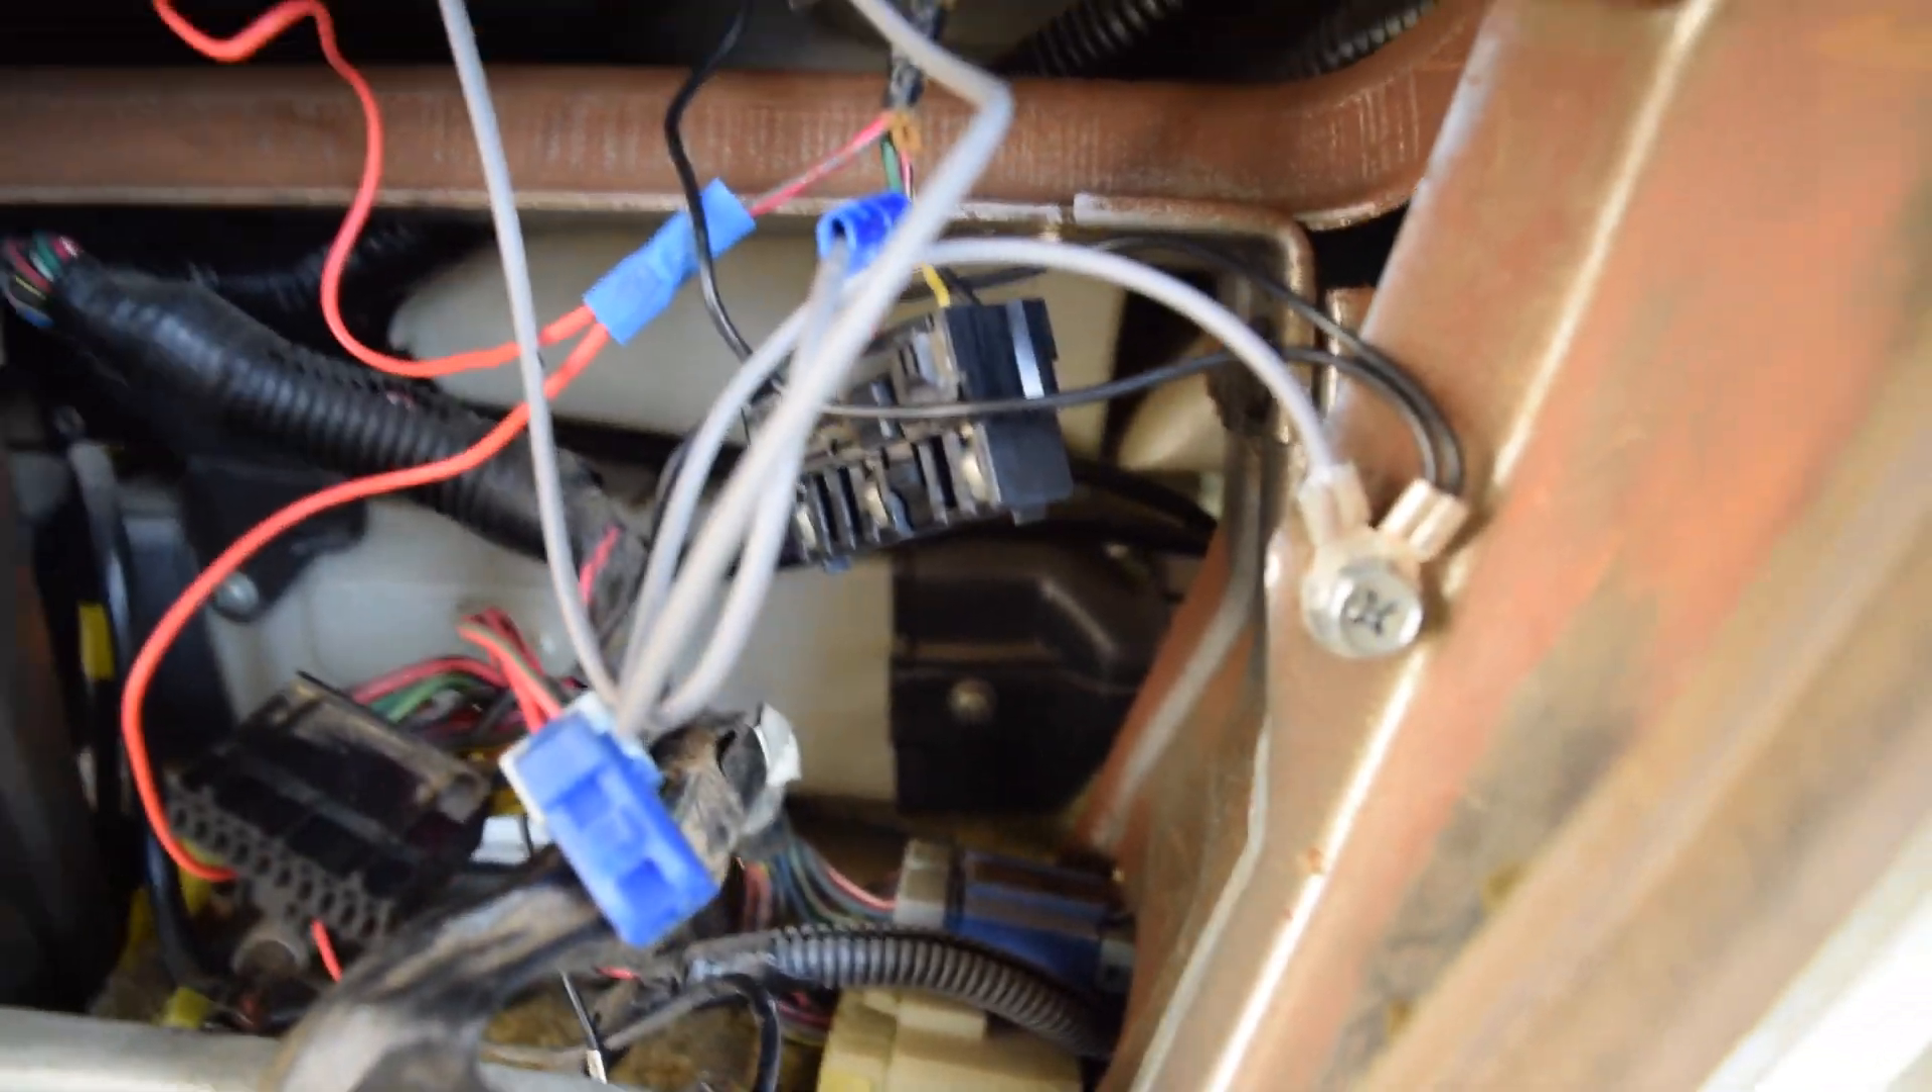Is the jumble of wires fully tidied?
No.